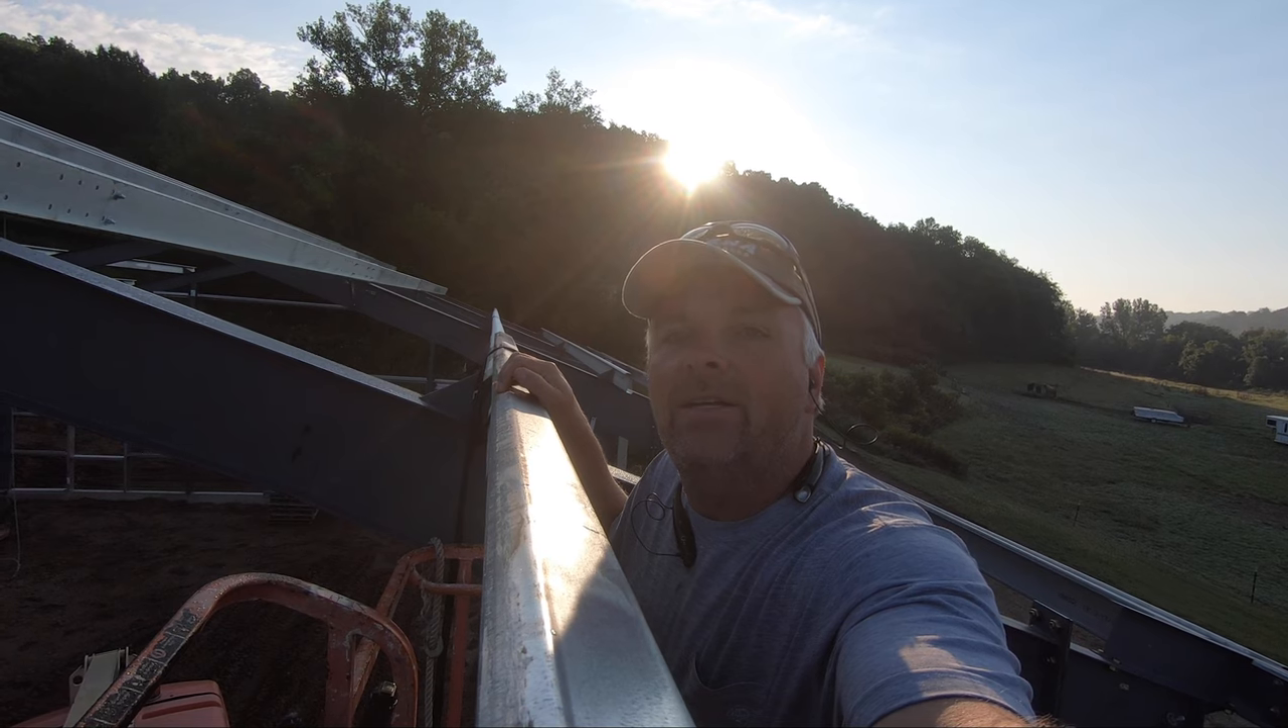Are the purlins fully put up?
No.